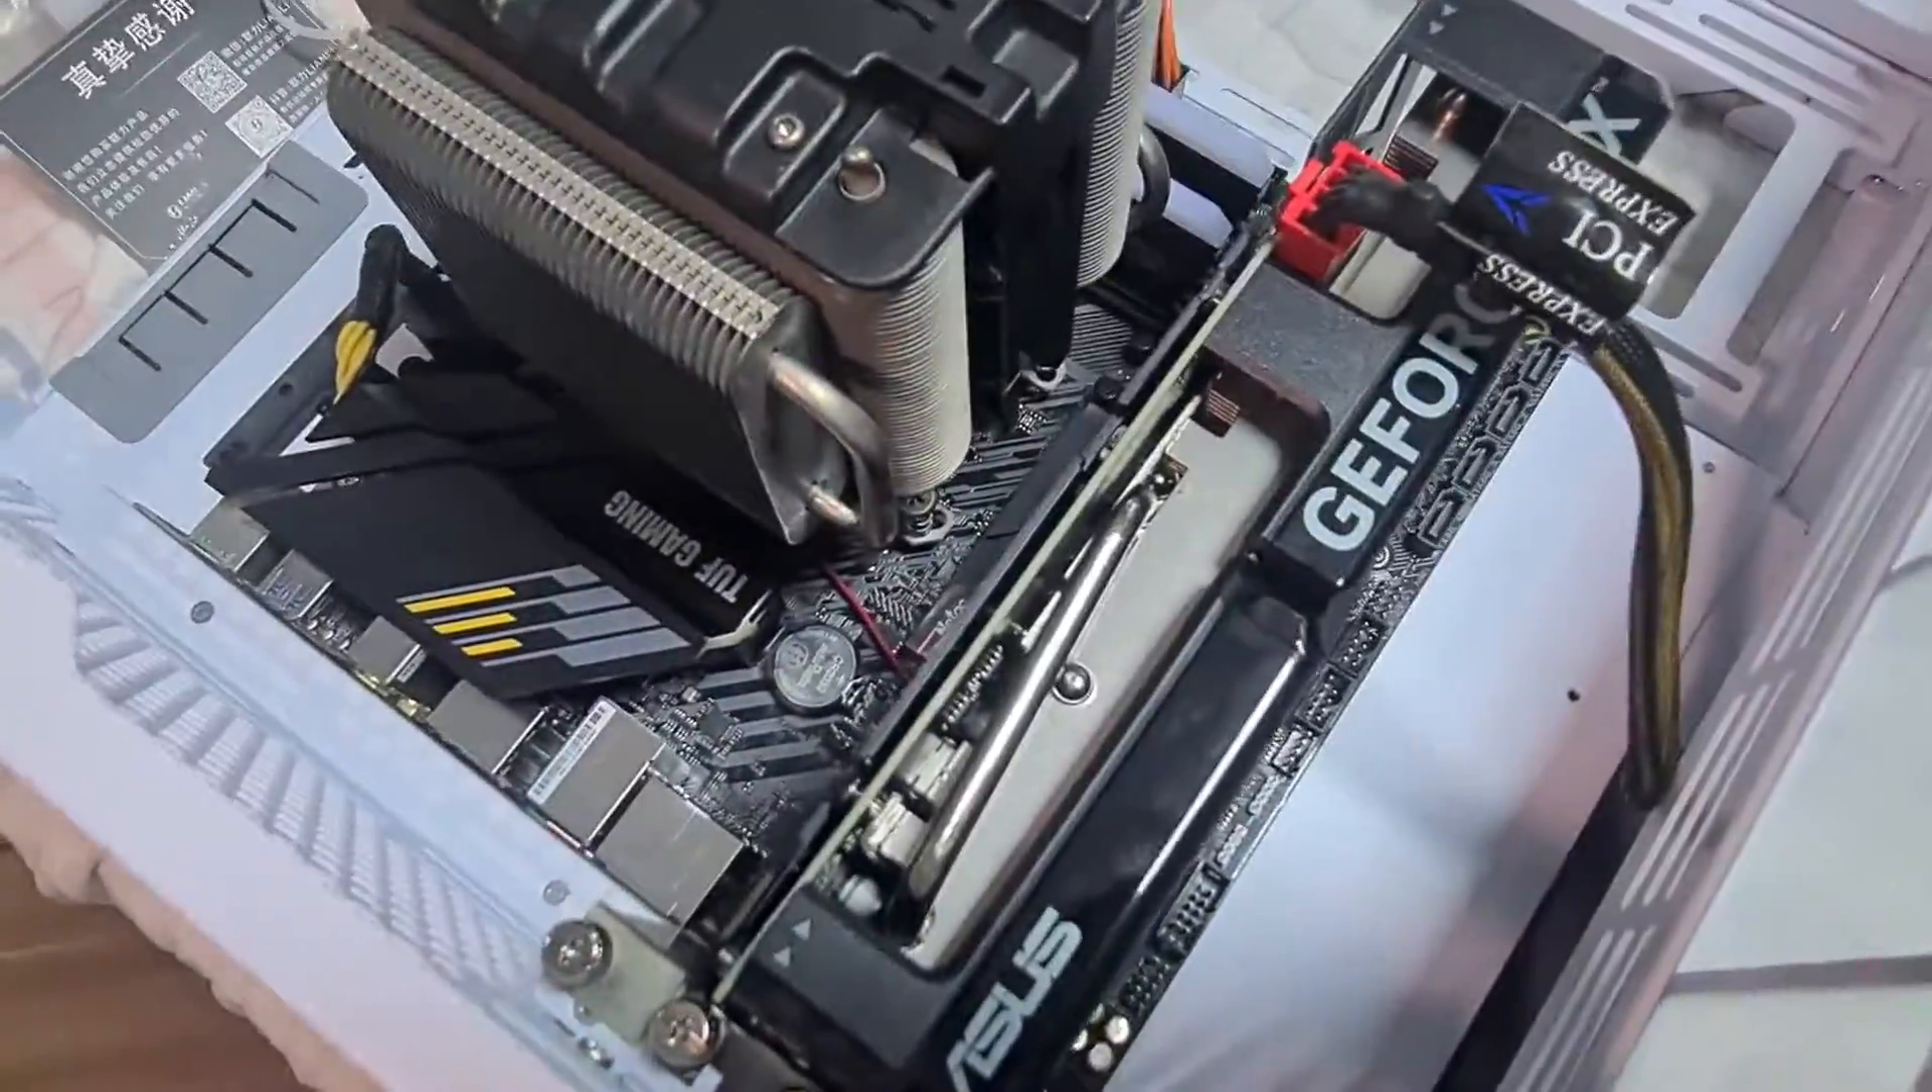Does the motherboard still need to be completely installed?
No.